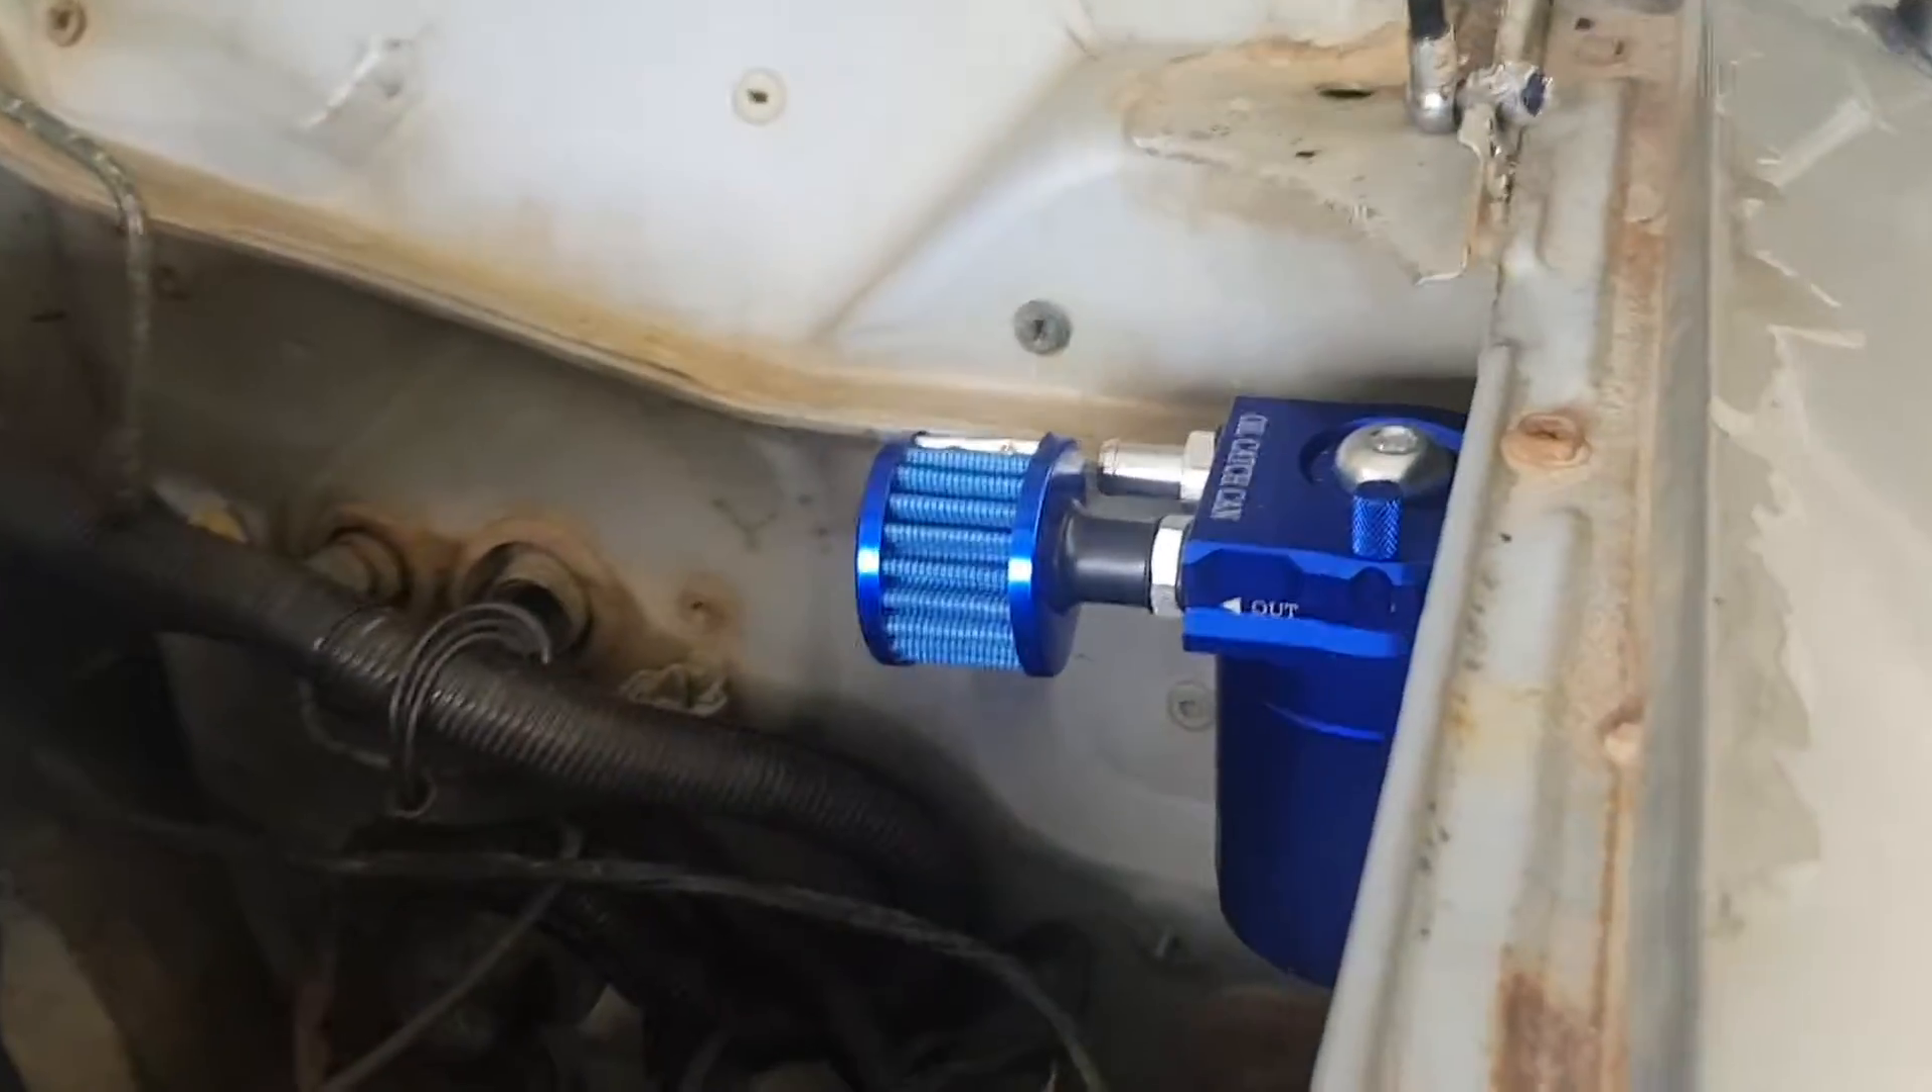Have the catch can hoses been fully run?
No.